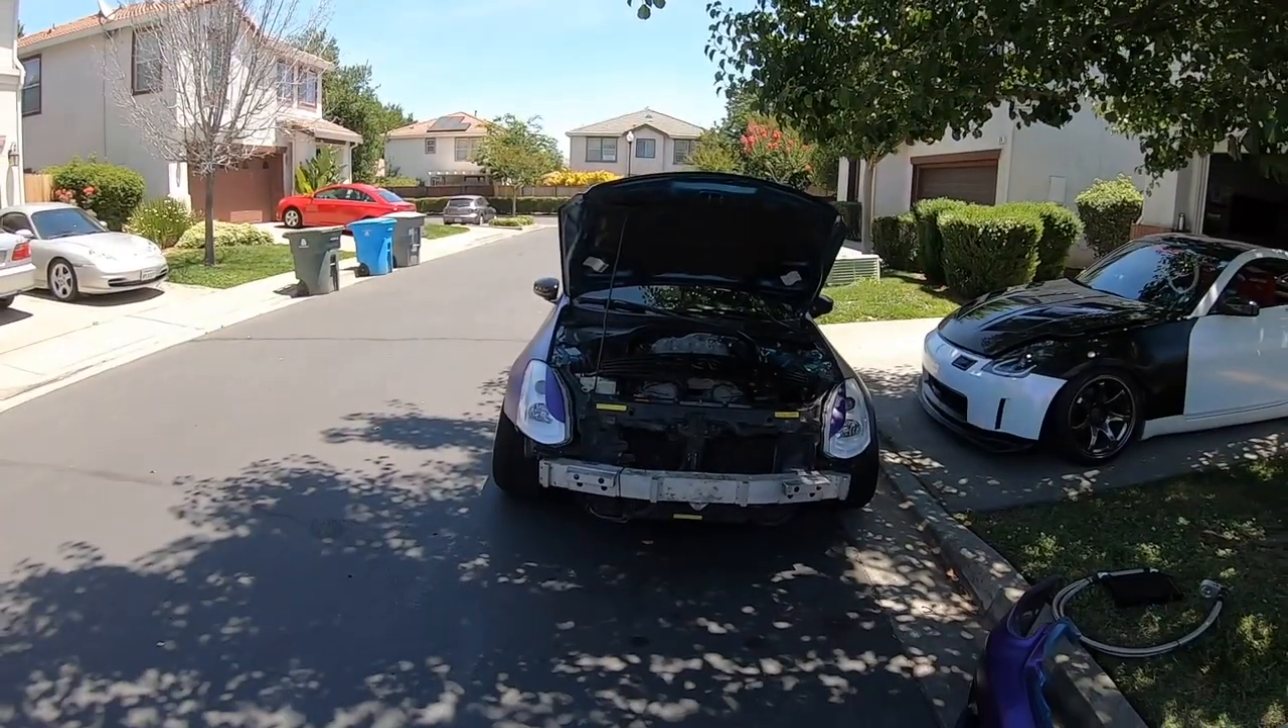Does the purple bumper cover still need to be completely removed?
No.